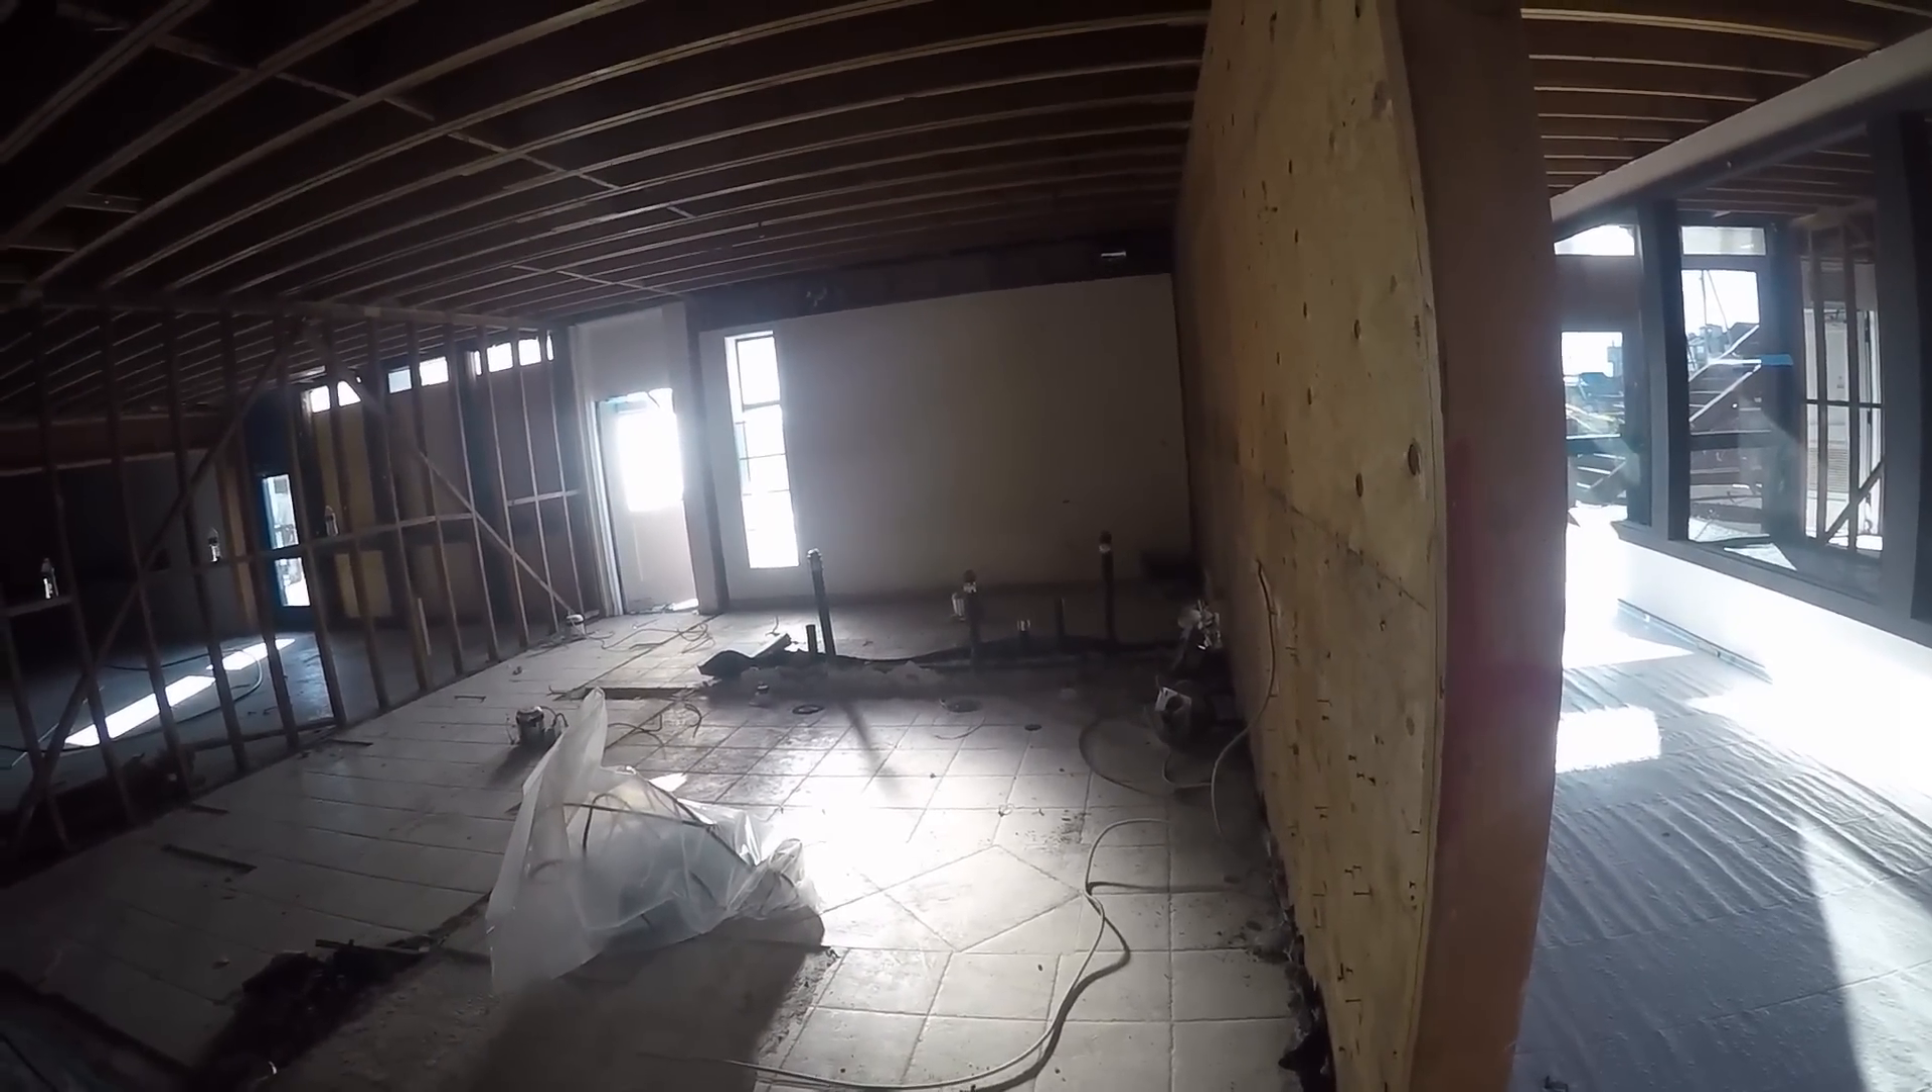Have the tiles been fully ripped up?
No.